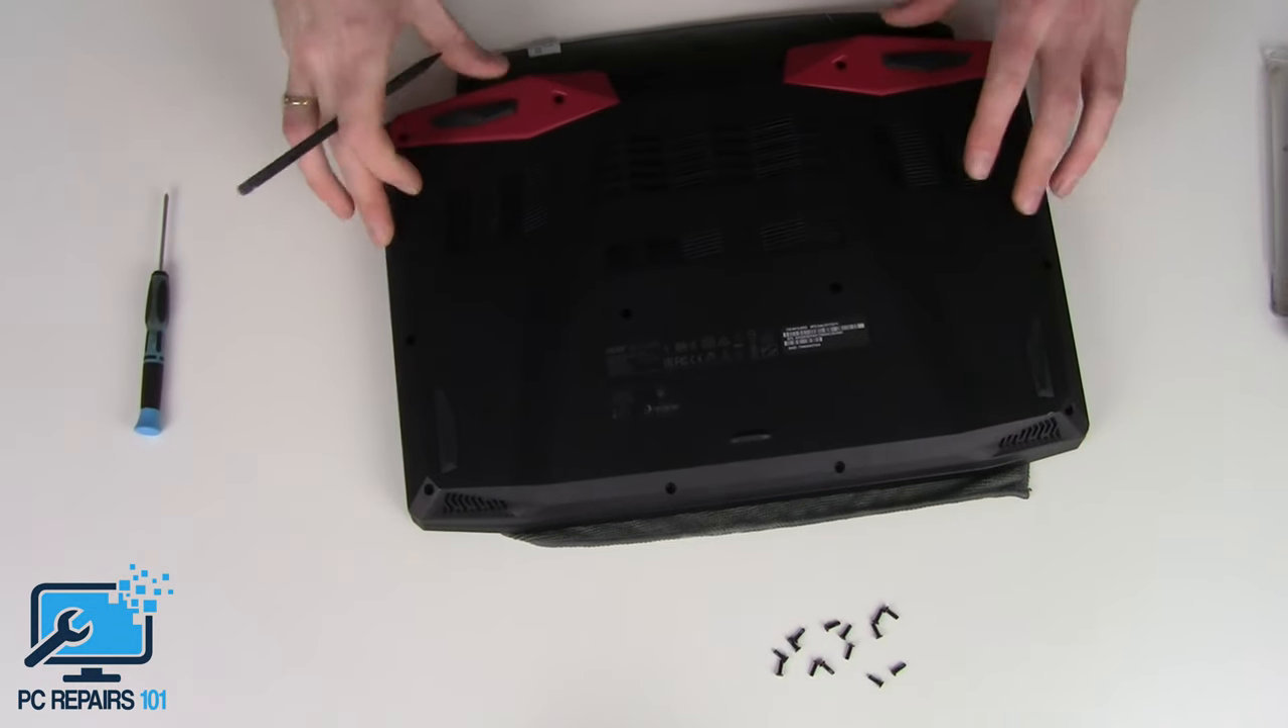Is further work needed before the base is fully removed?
Yes.